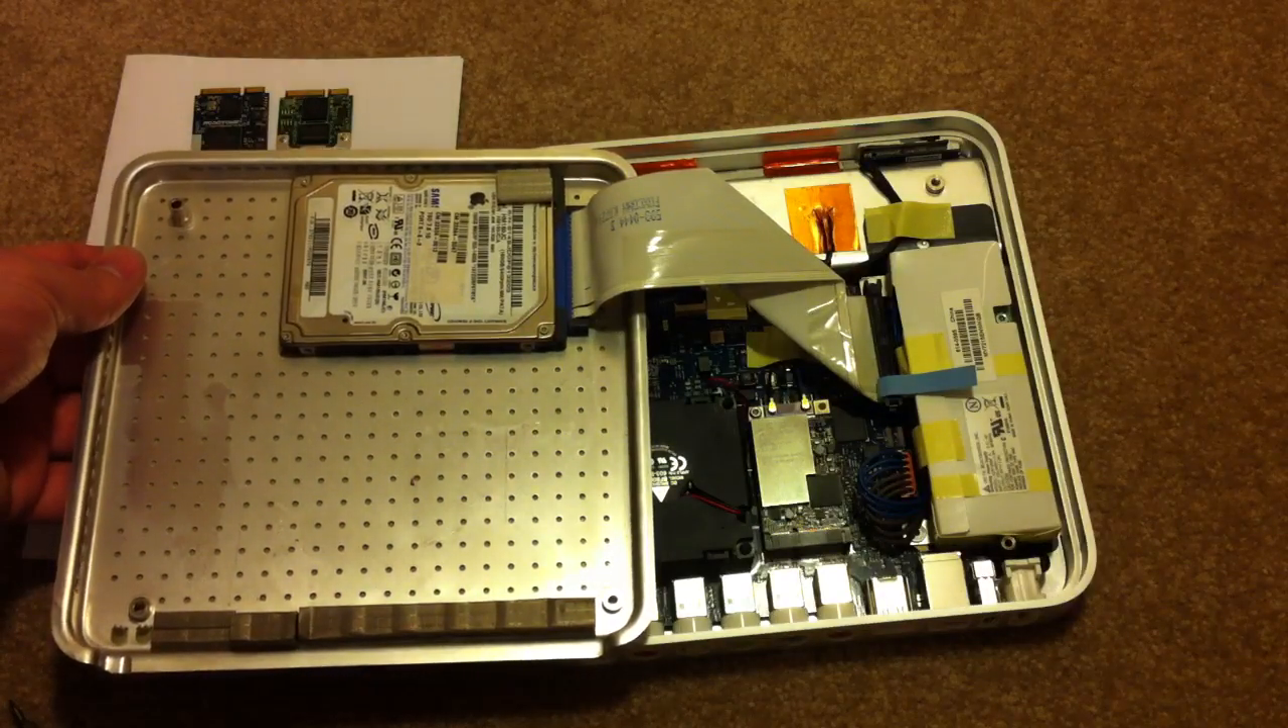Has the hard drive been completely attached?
Yes.